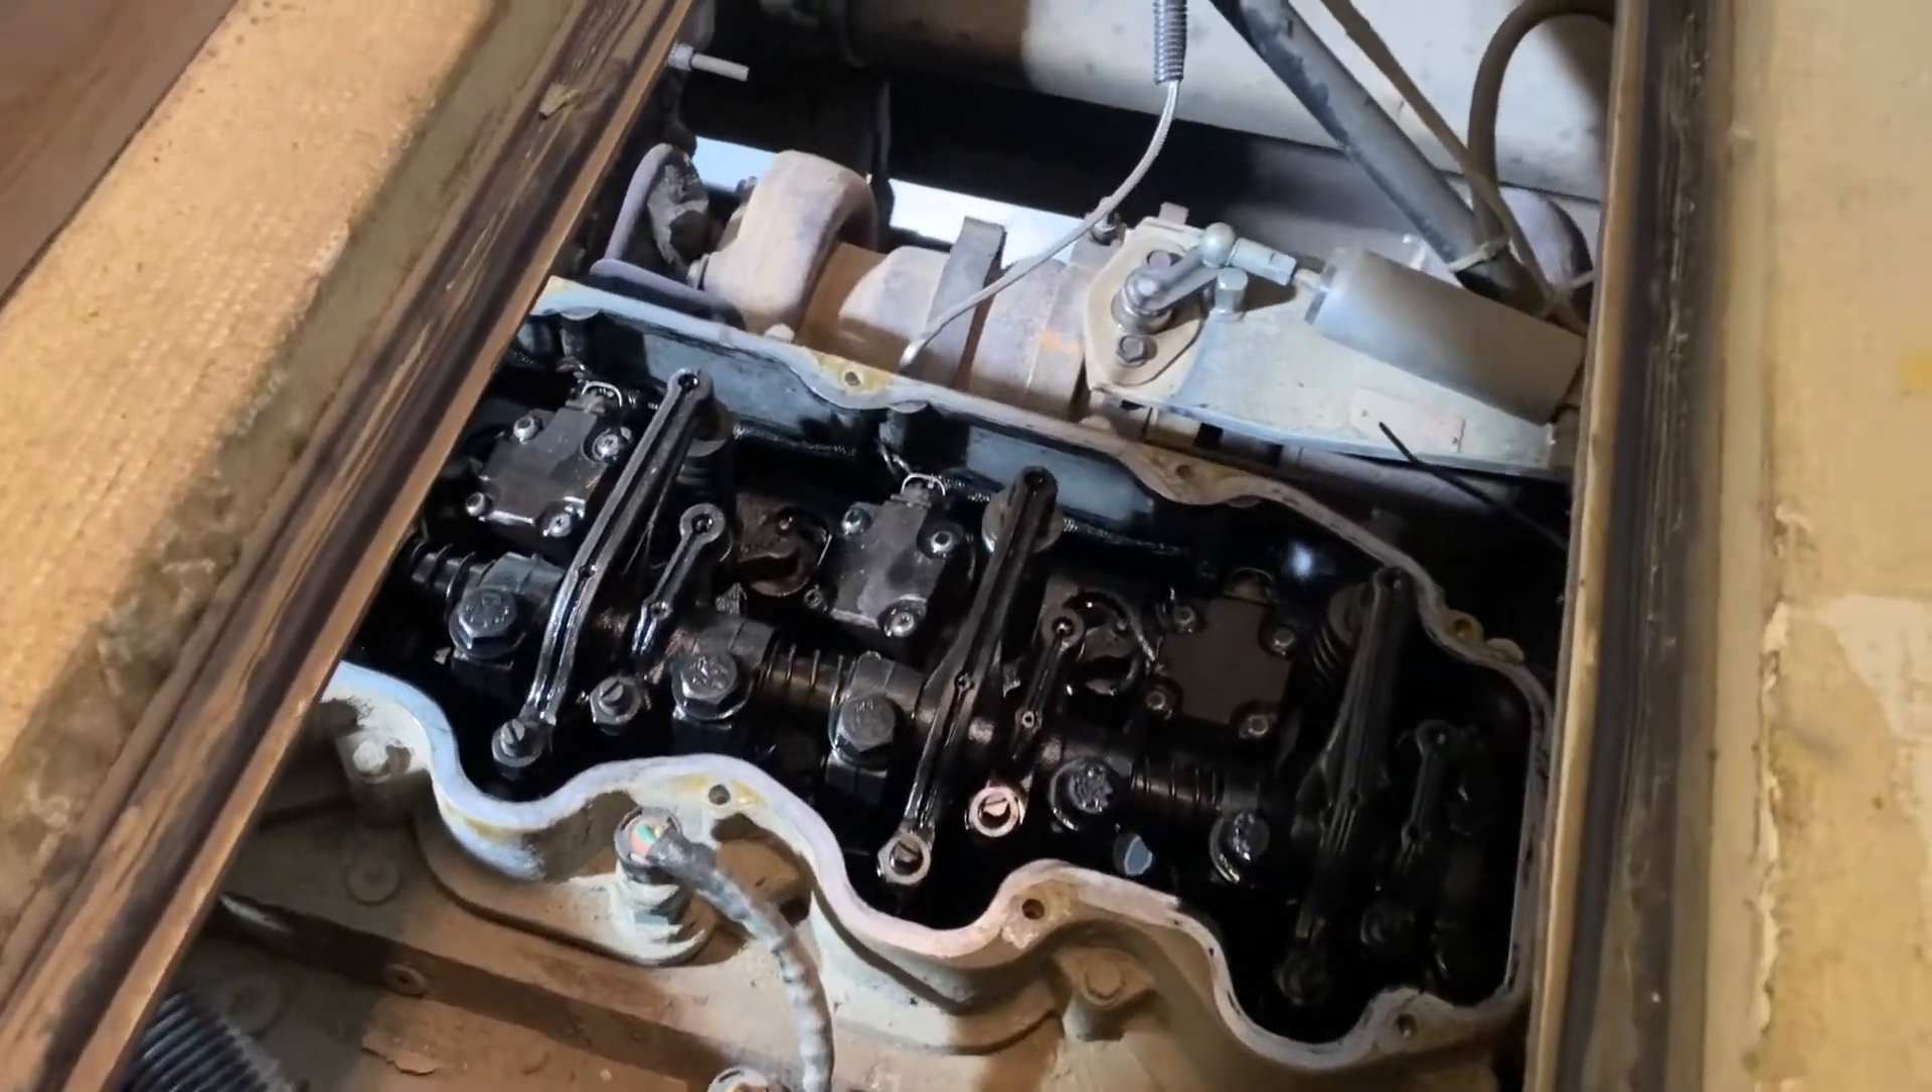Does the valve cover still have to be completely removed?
No.